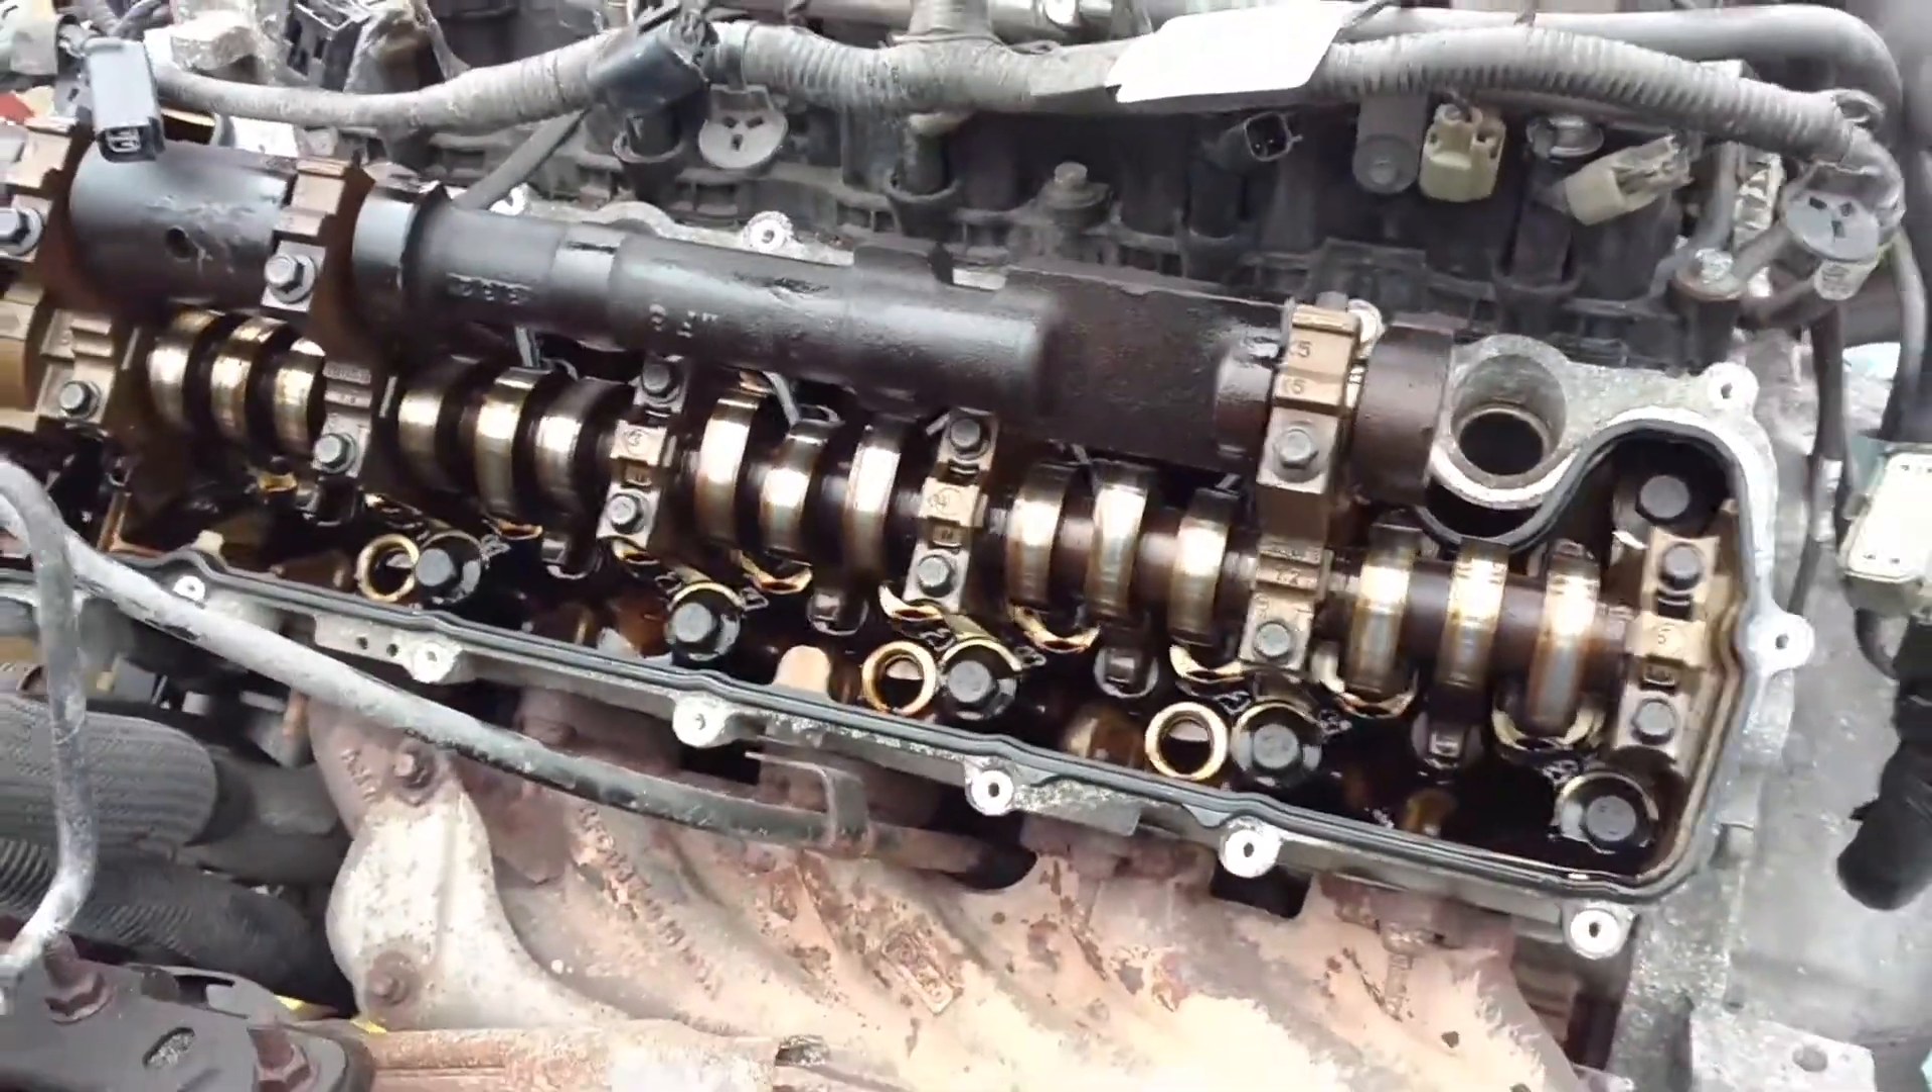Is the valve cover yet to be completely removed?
No.